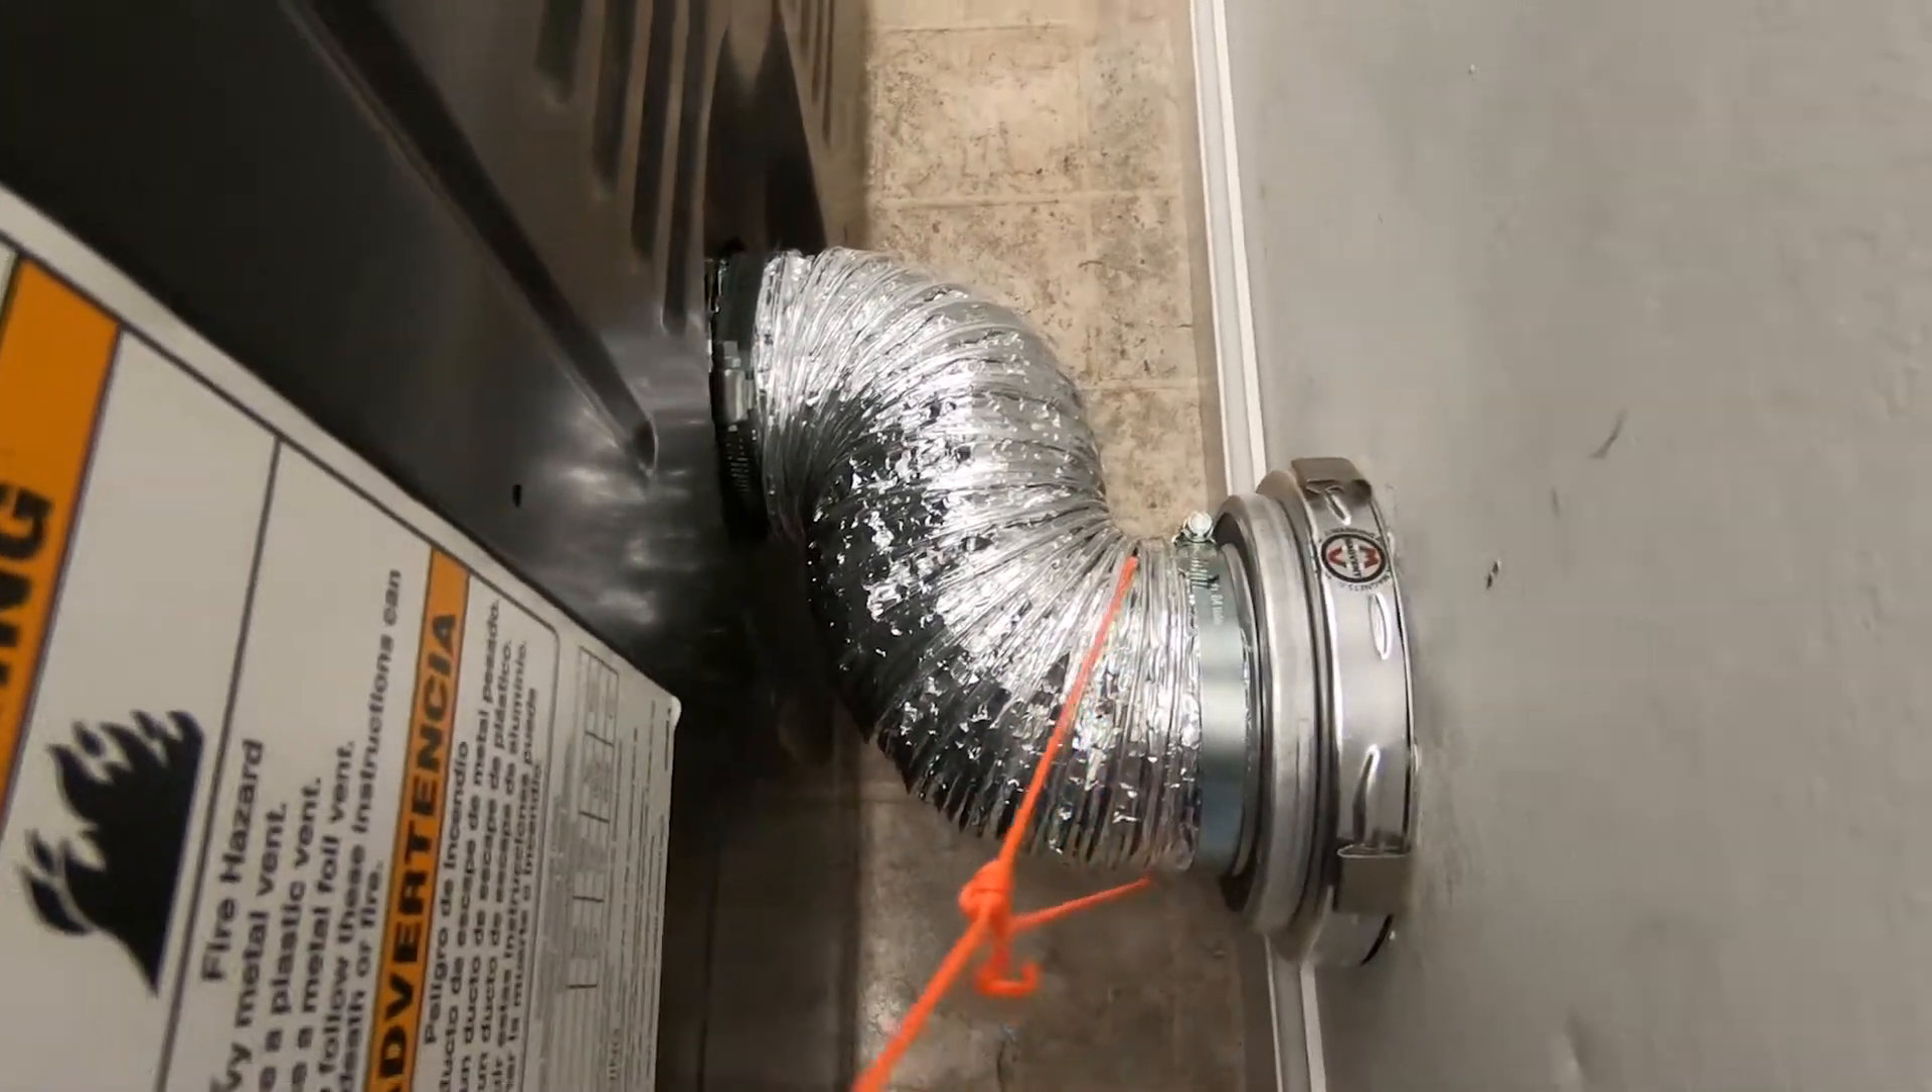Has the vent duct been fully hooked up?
Yes.